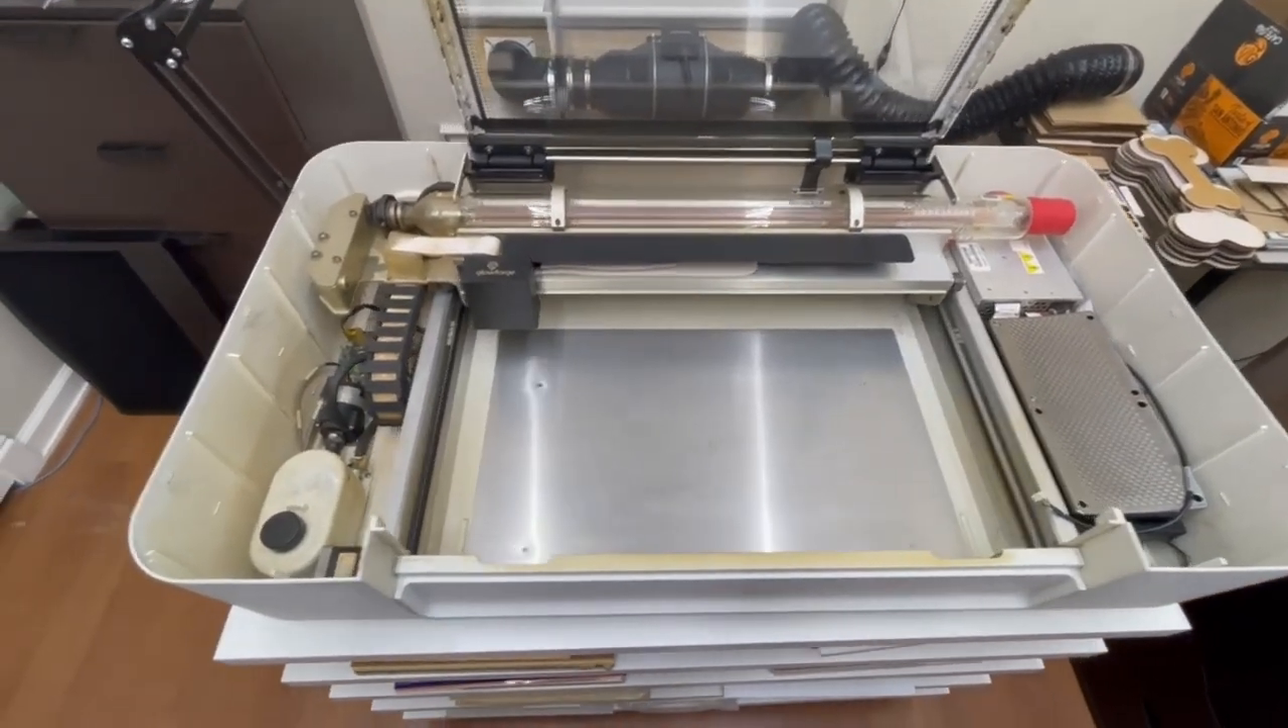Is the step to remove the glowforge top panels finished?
Yes.